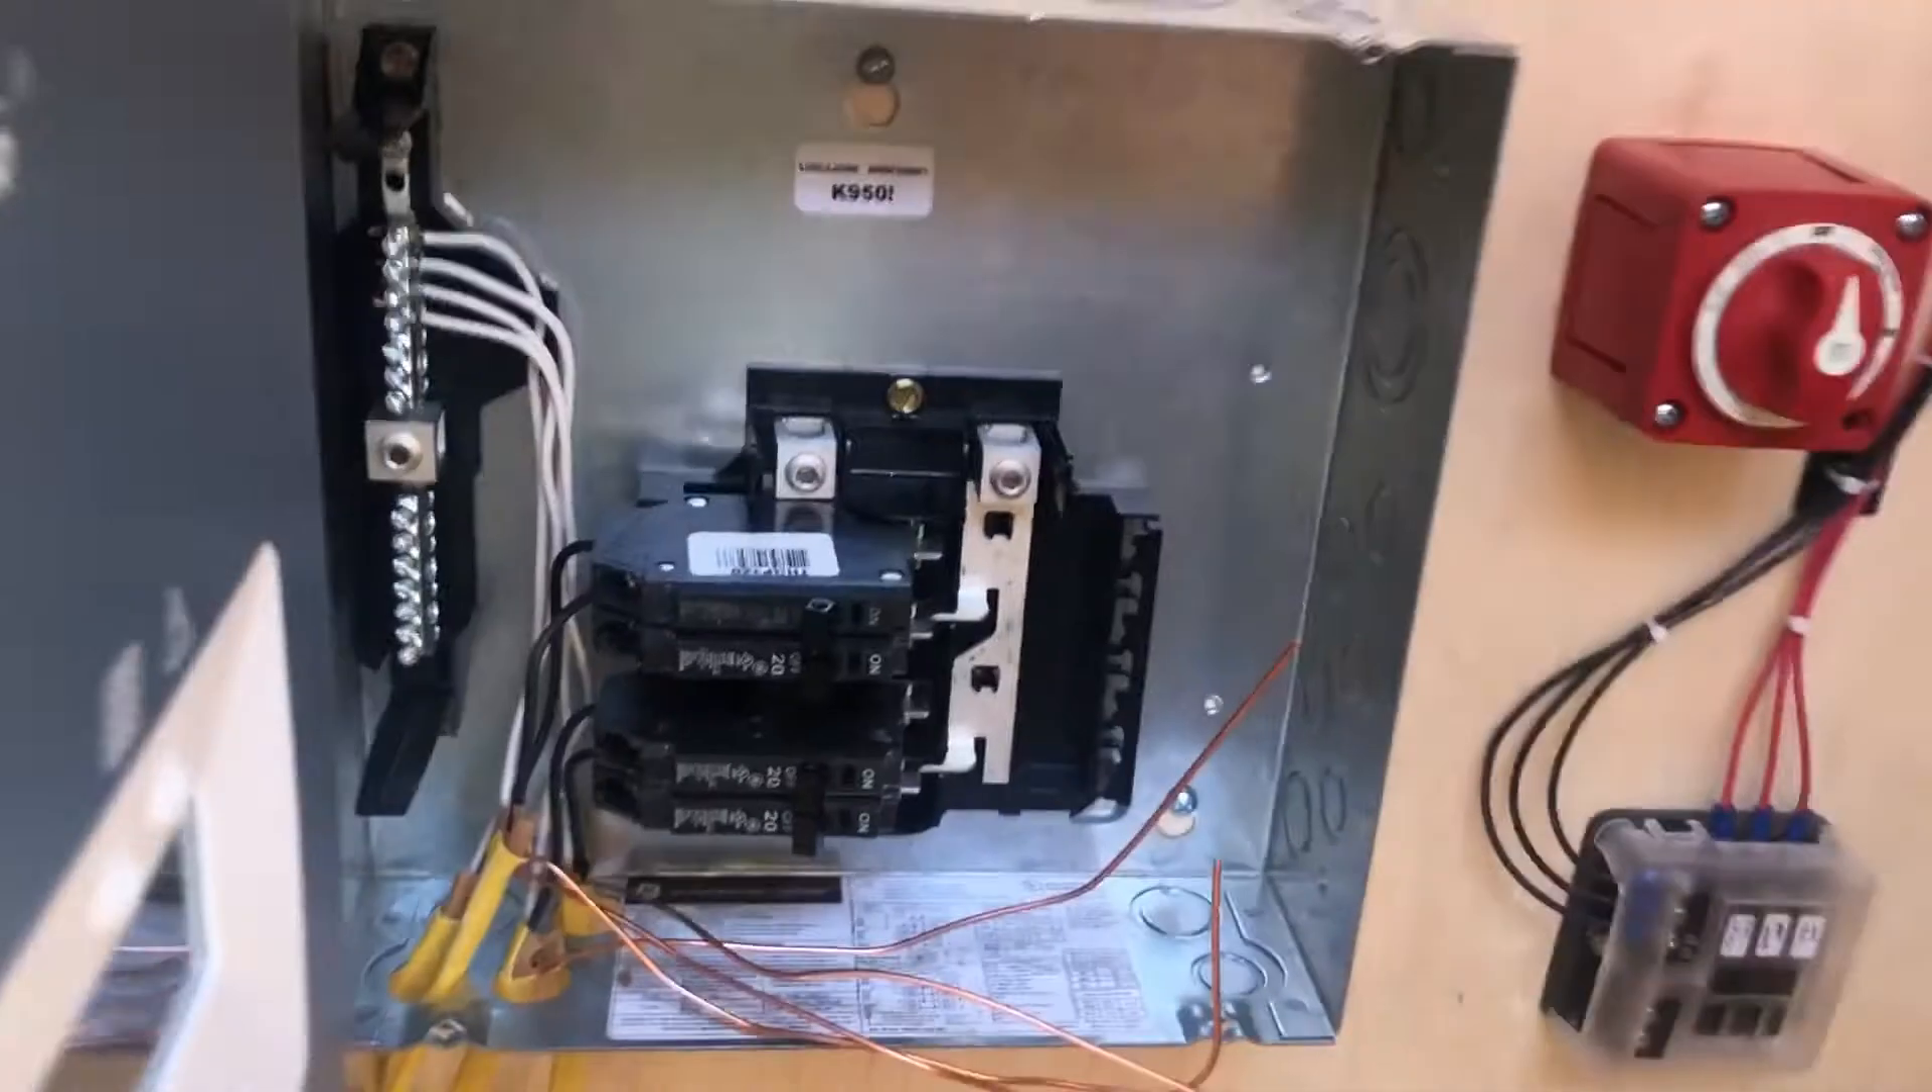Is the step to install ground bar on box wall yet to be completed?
Yes.